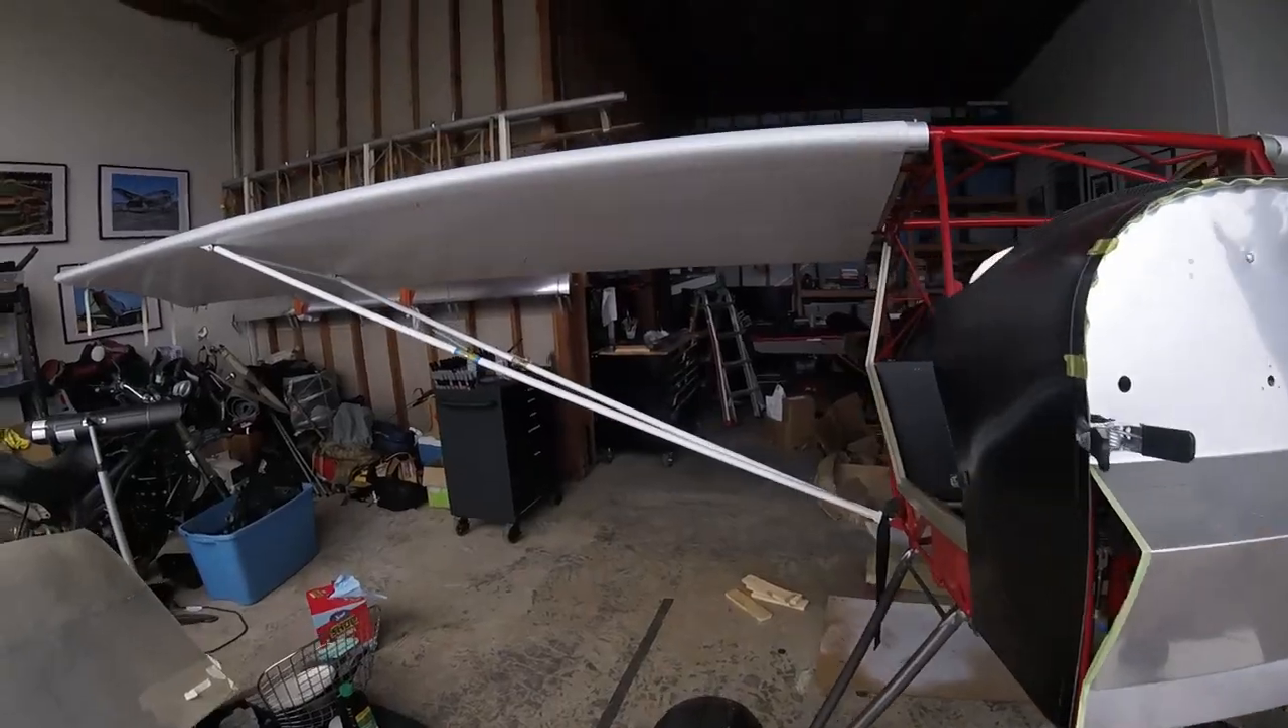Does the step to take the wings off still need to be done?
Yes.